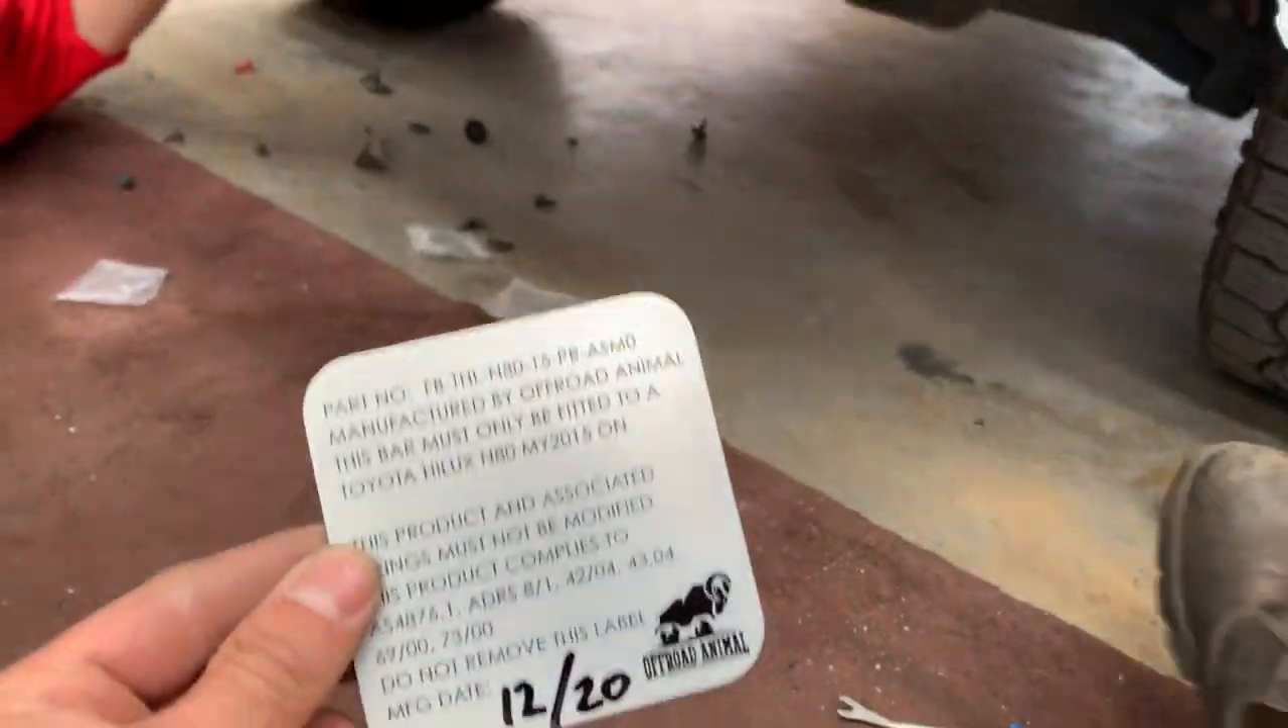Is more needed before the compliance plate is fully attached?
Yes.